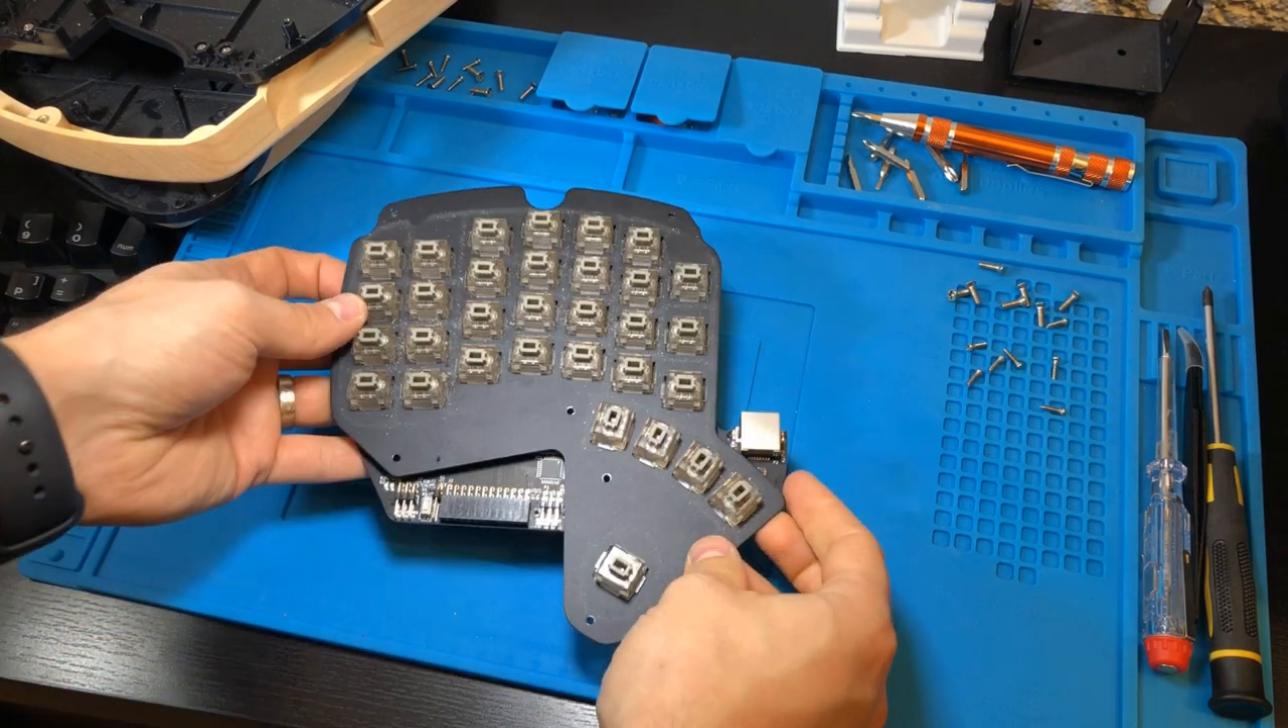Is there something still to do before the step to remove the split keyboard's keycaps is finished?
No.